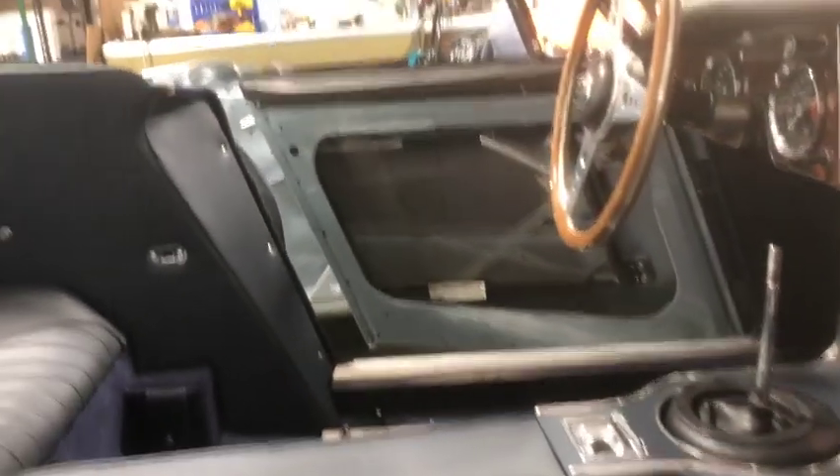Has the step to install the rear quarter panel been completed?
Yes.